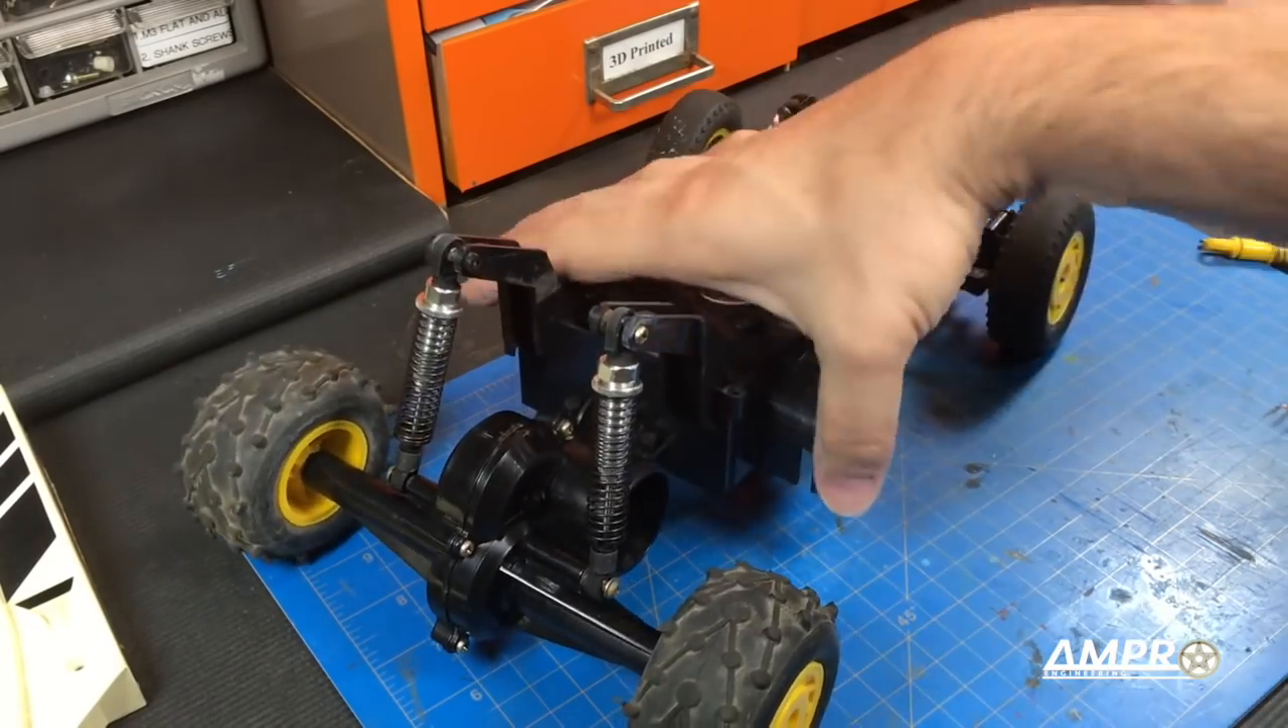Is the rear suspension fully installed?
Yes.